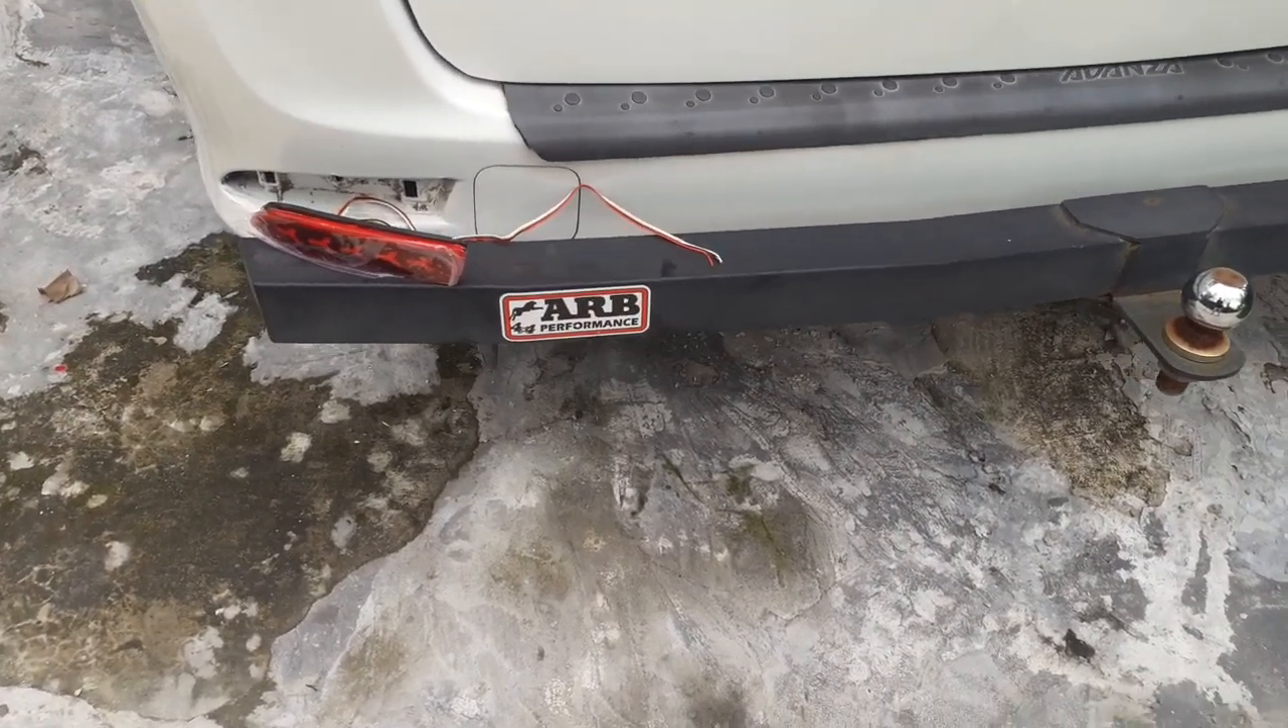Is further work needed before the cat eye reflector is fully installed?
Yes.